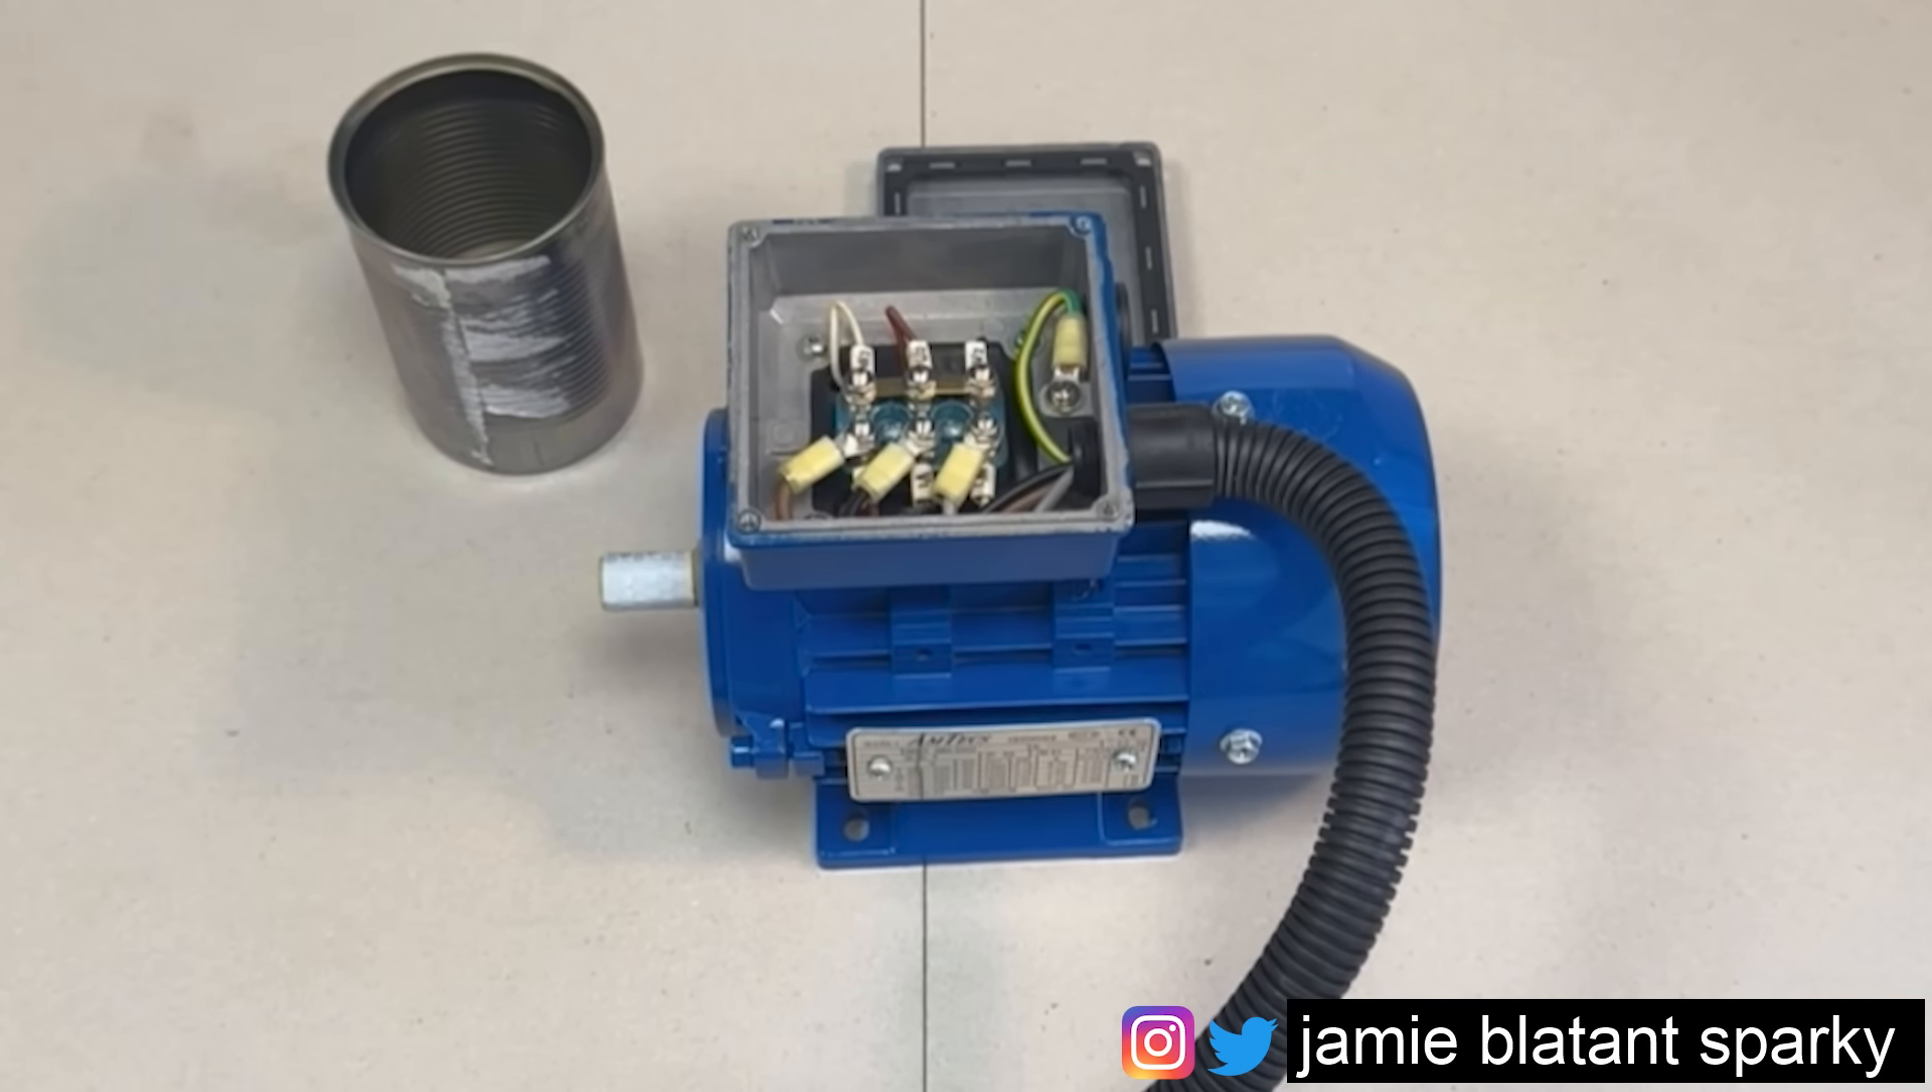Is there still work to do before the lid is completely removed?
No.